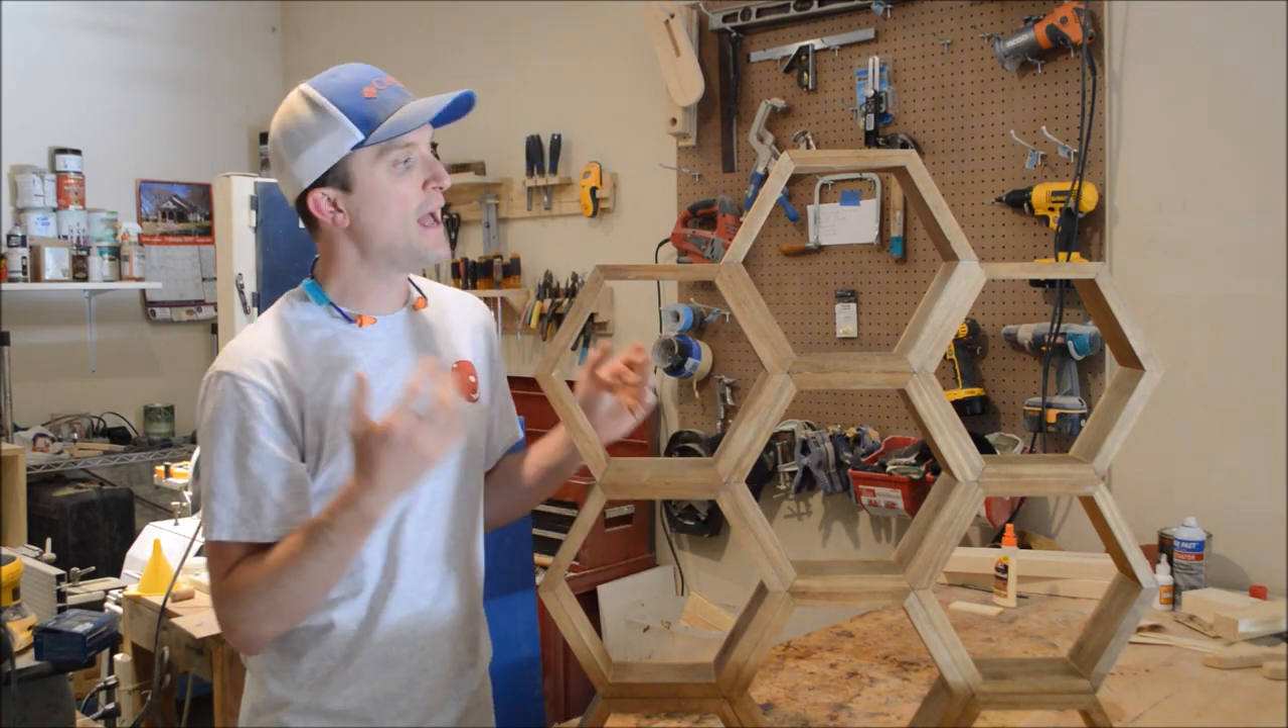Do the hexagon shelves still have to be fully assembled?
No.